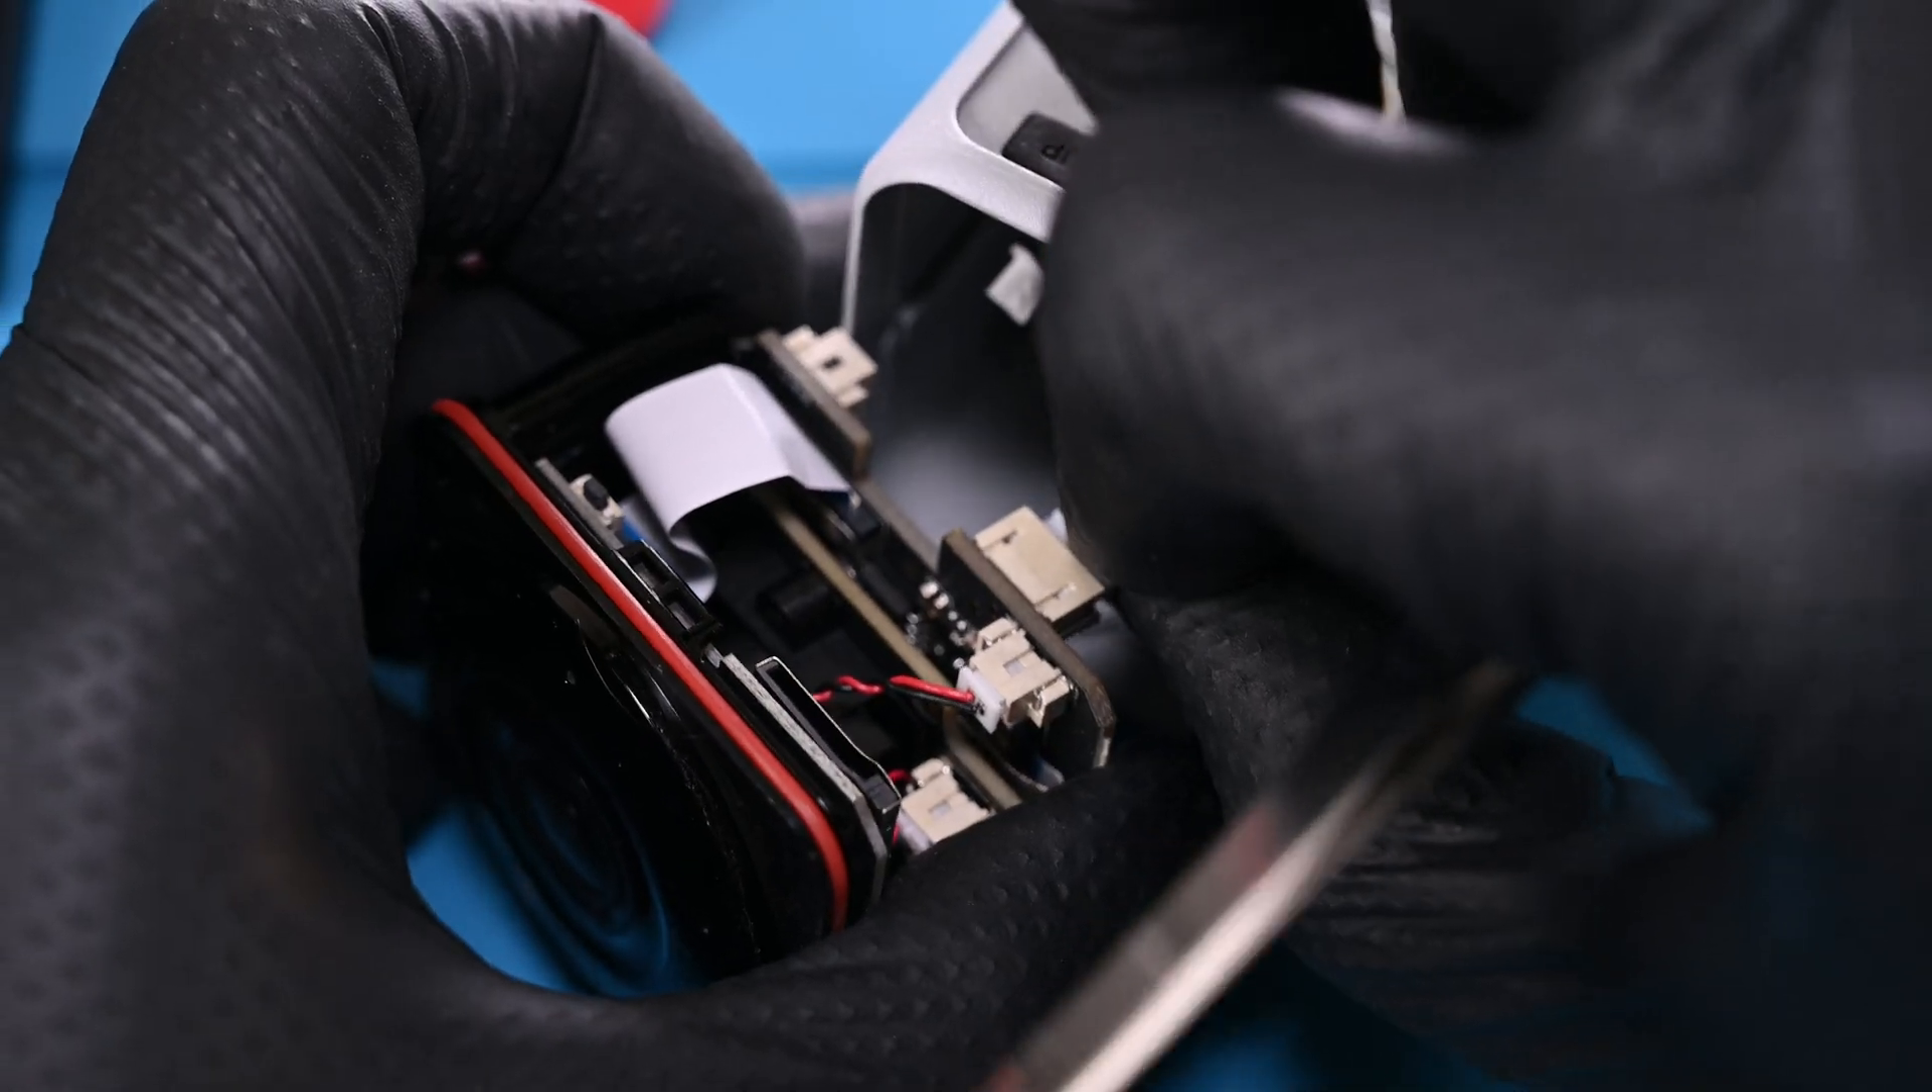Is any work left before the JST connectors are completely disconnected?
Yes.